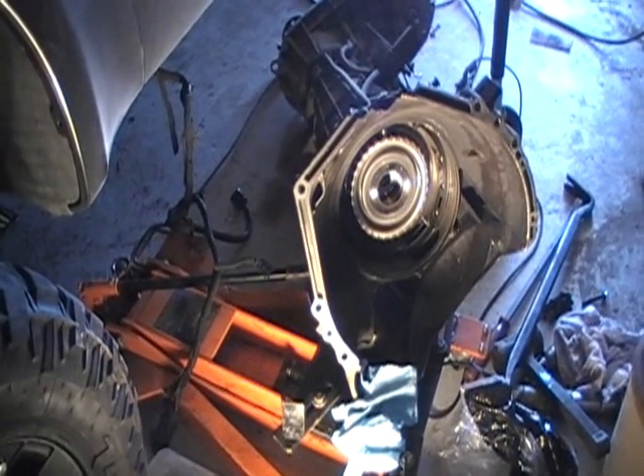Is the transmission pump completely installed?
No.